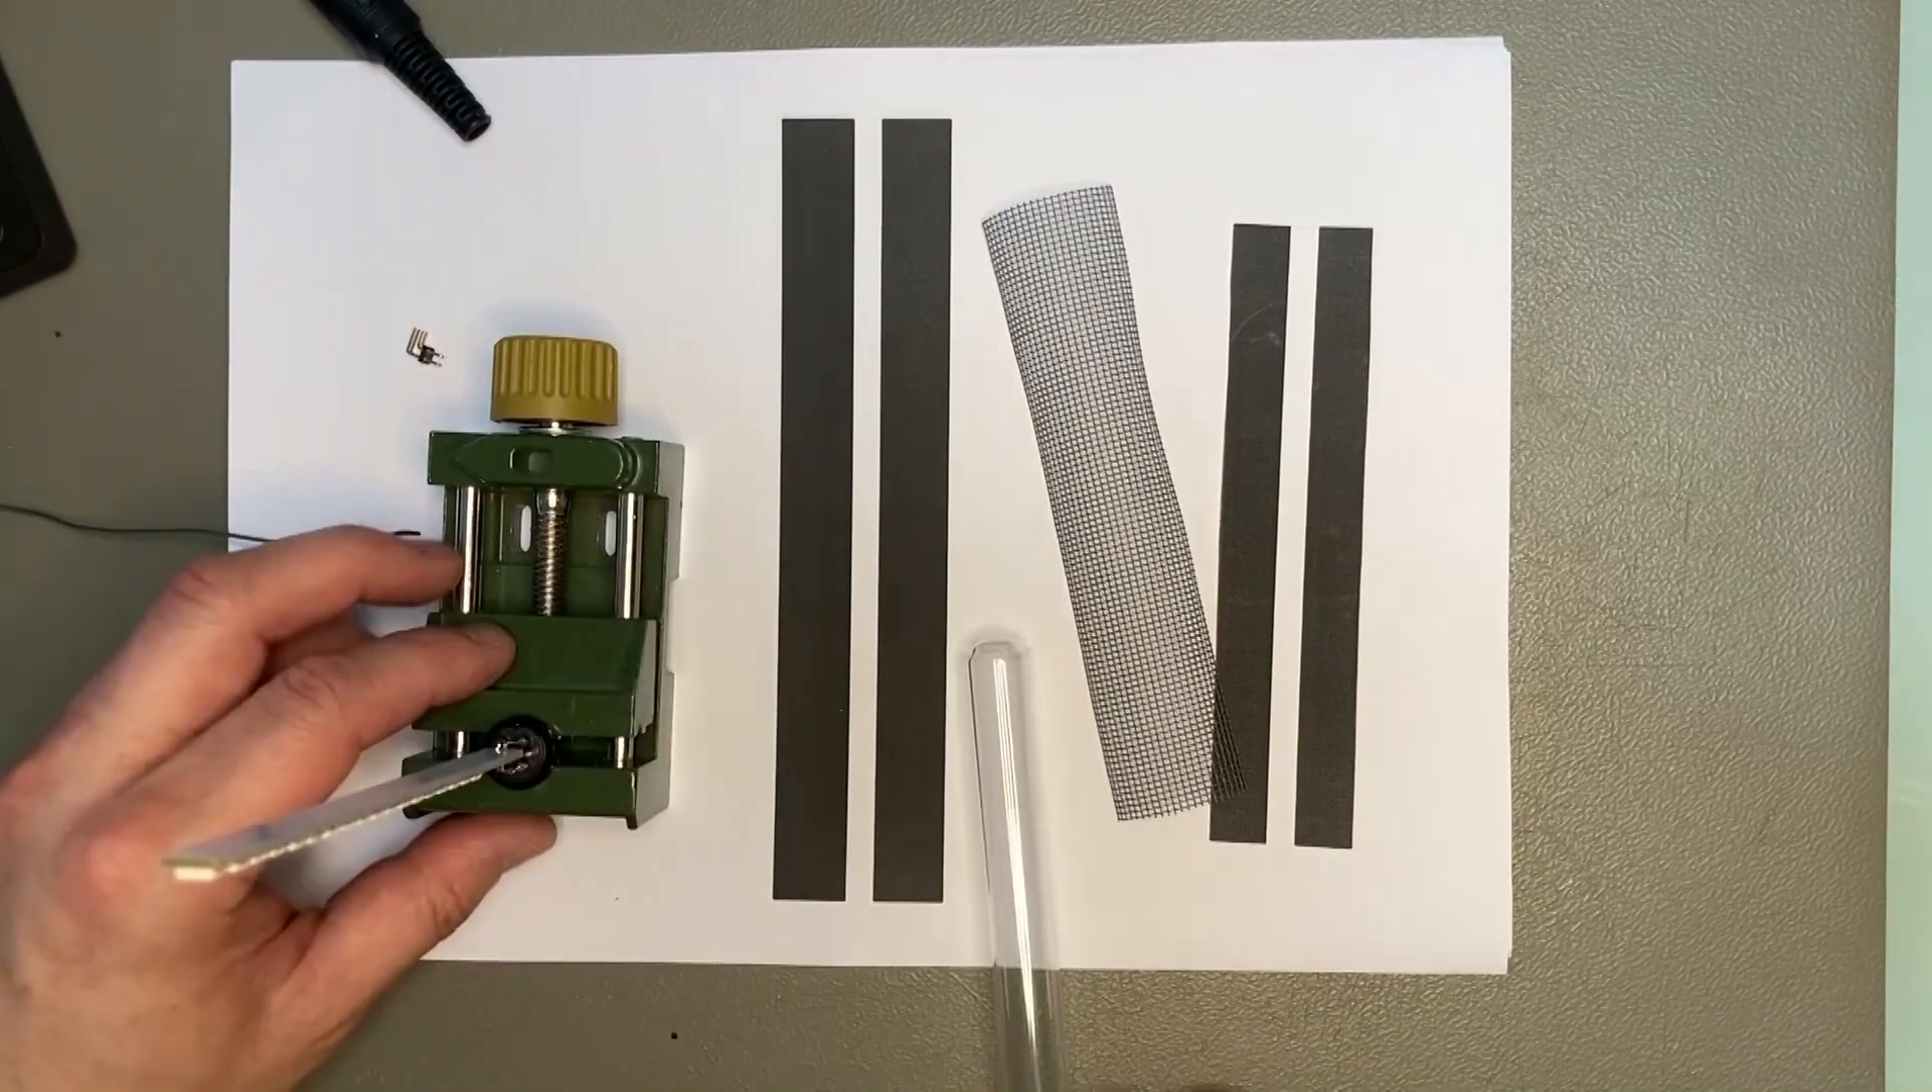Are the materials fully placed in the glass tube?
No.